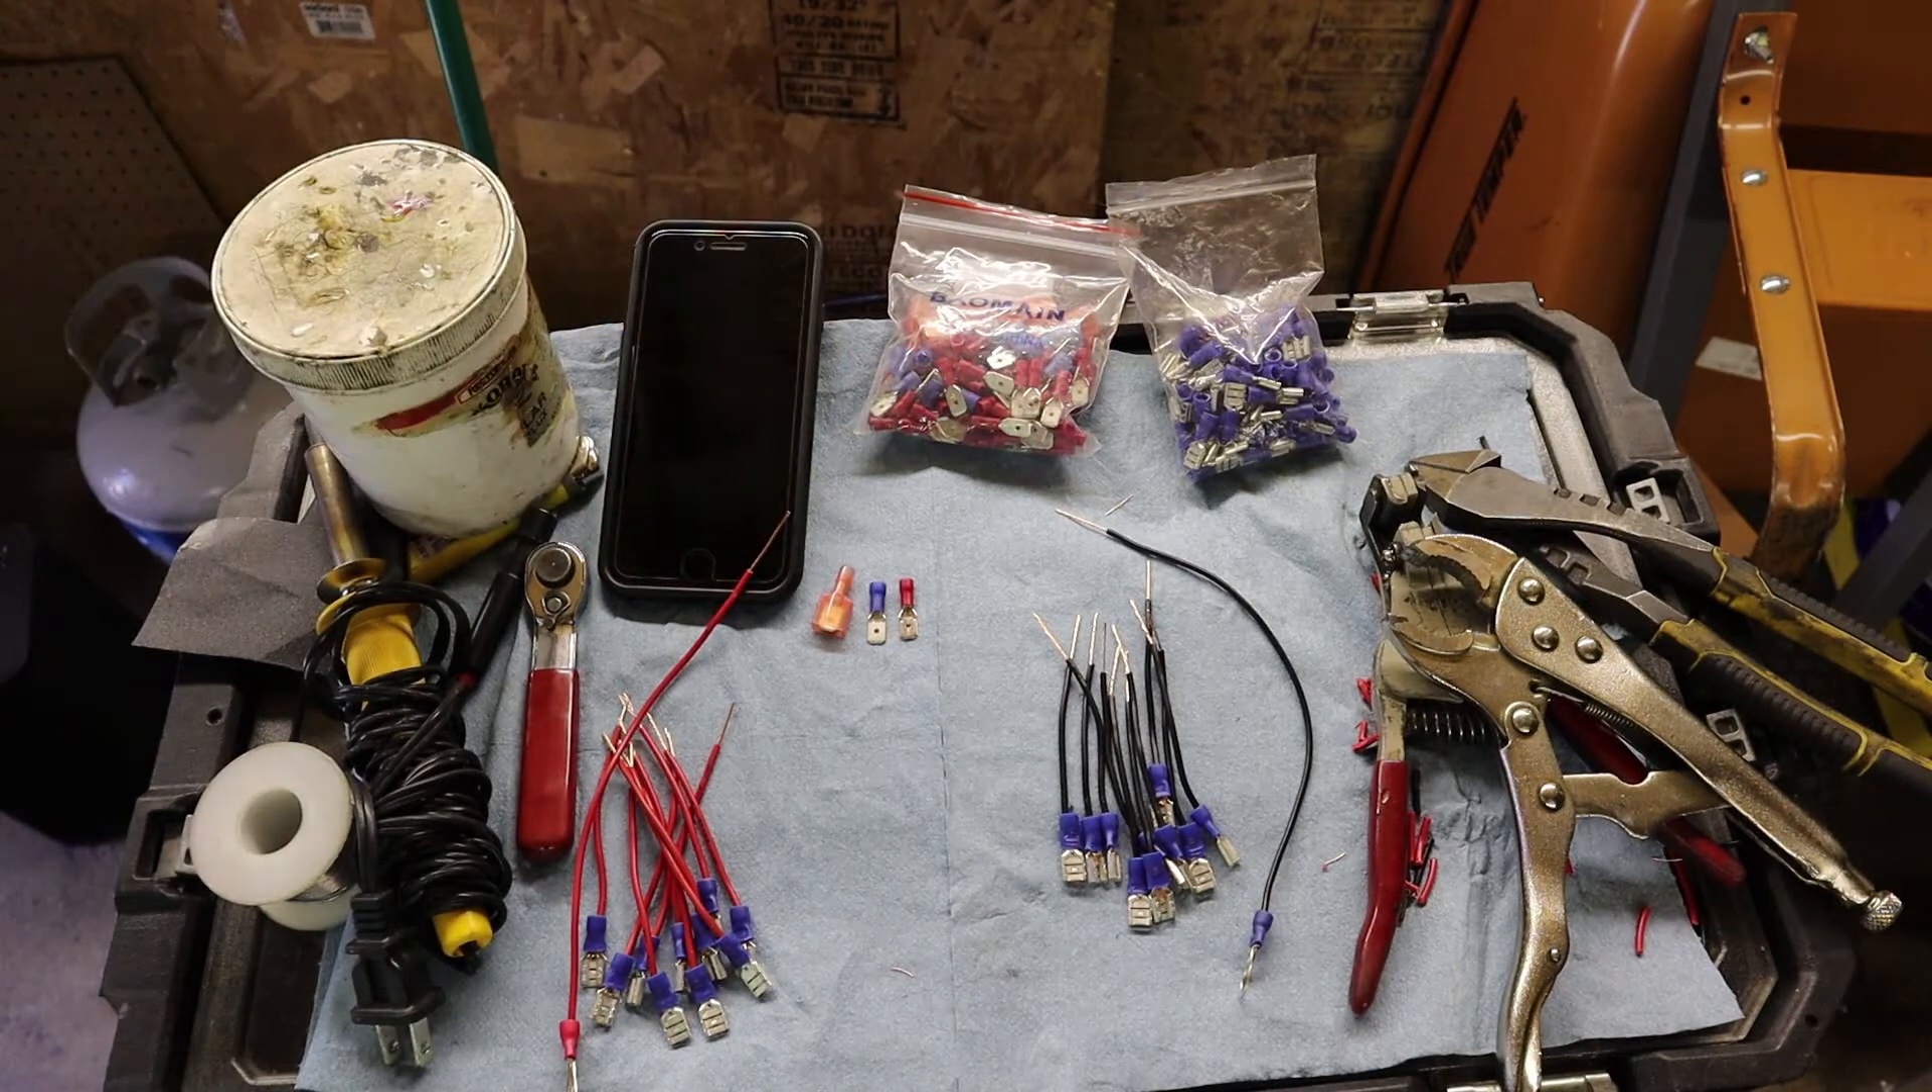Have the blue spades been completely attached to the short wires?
Yes.